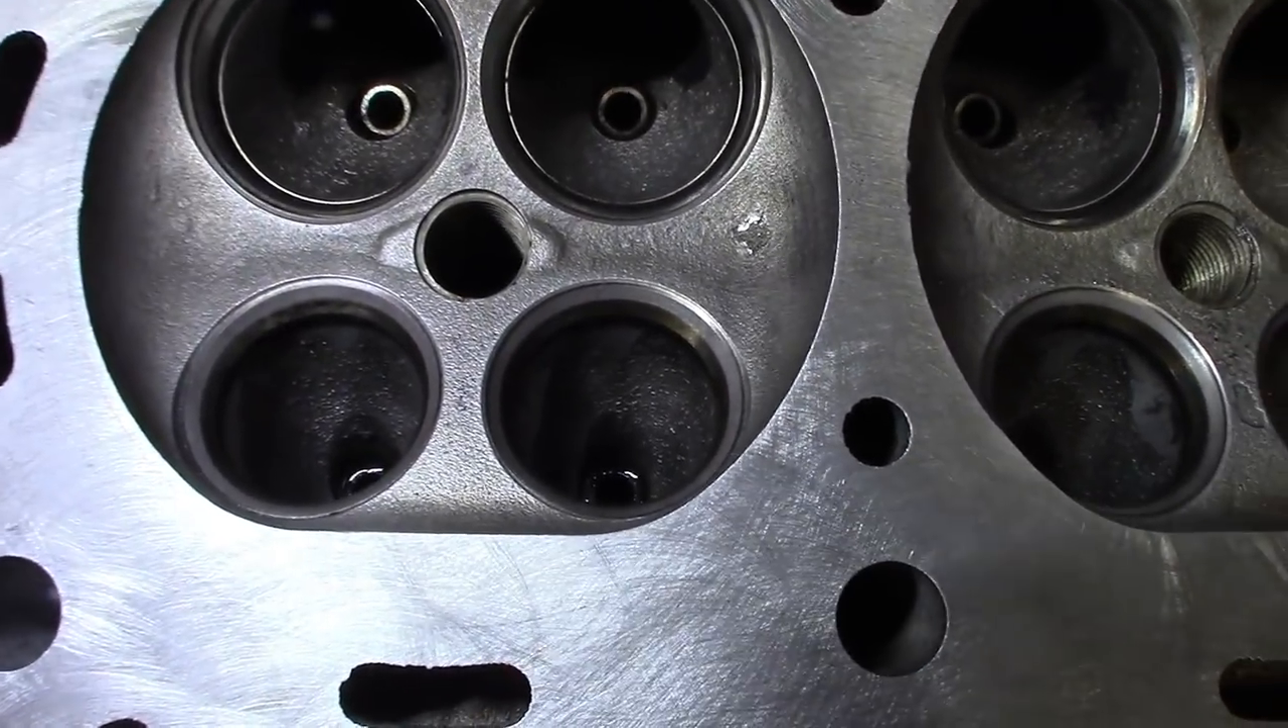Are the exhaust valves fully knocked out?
Yes.